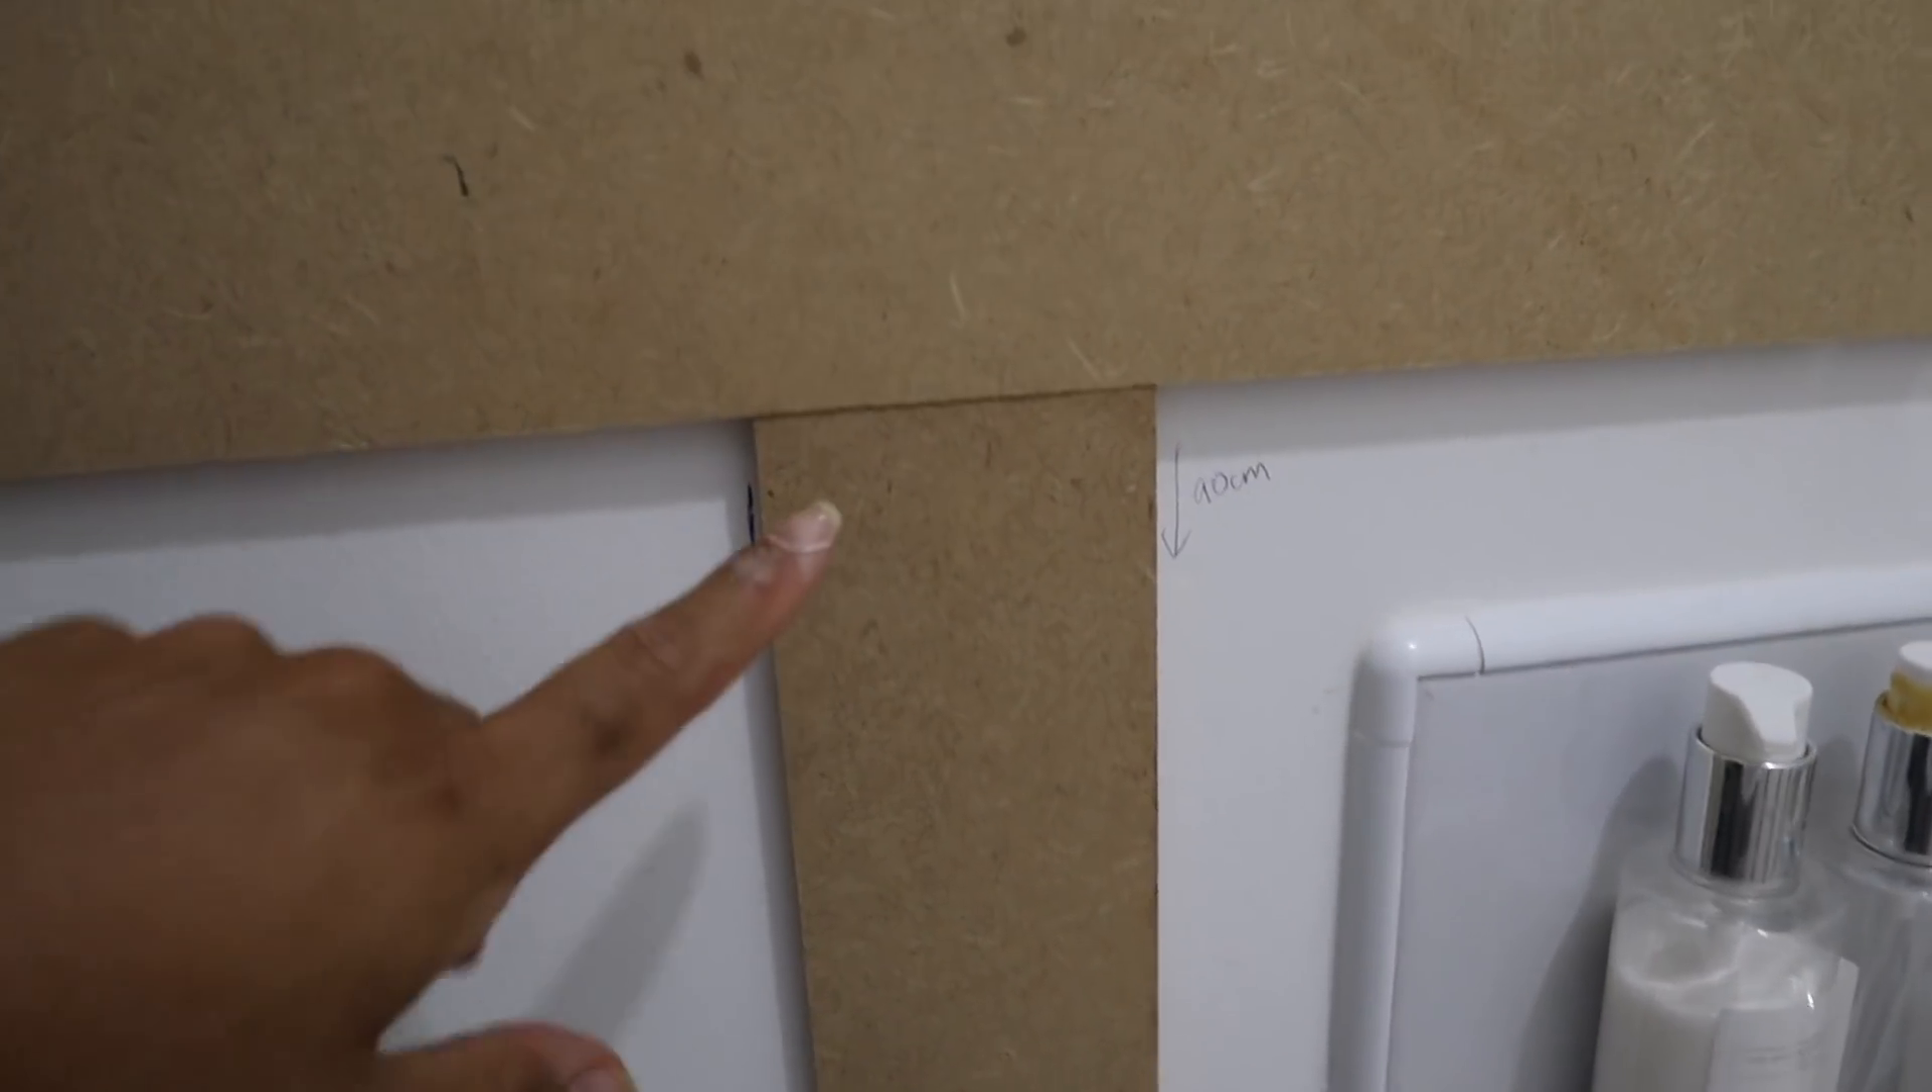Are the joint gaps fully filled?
No.